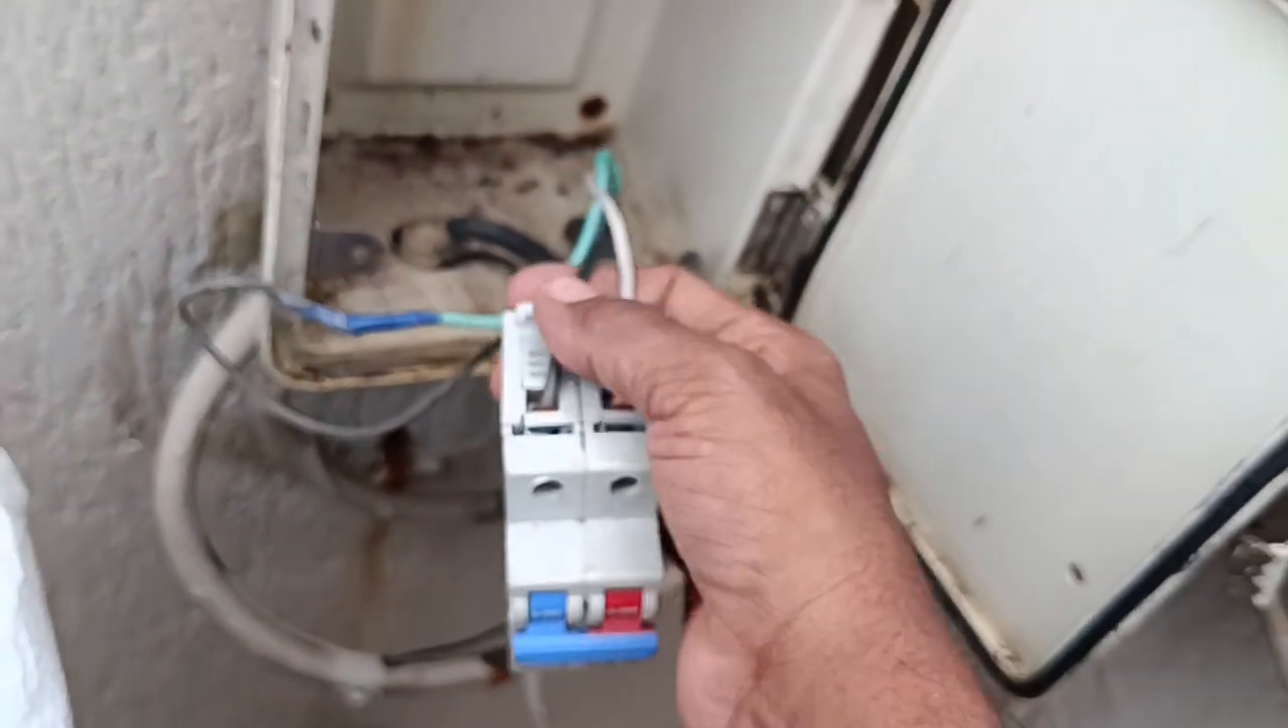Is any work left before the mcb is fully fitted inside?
Yes.